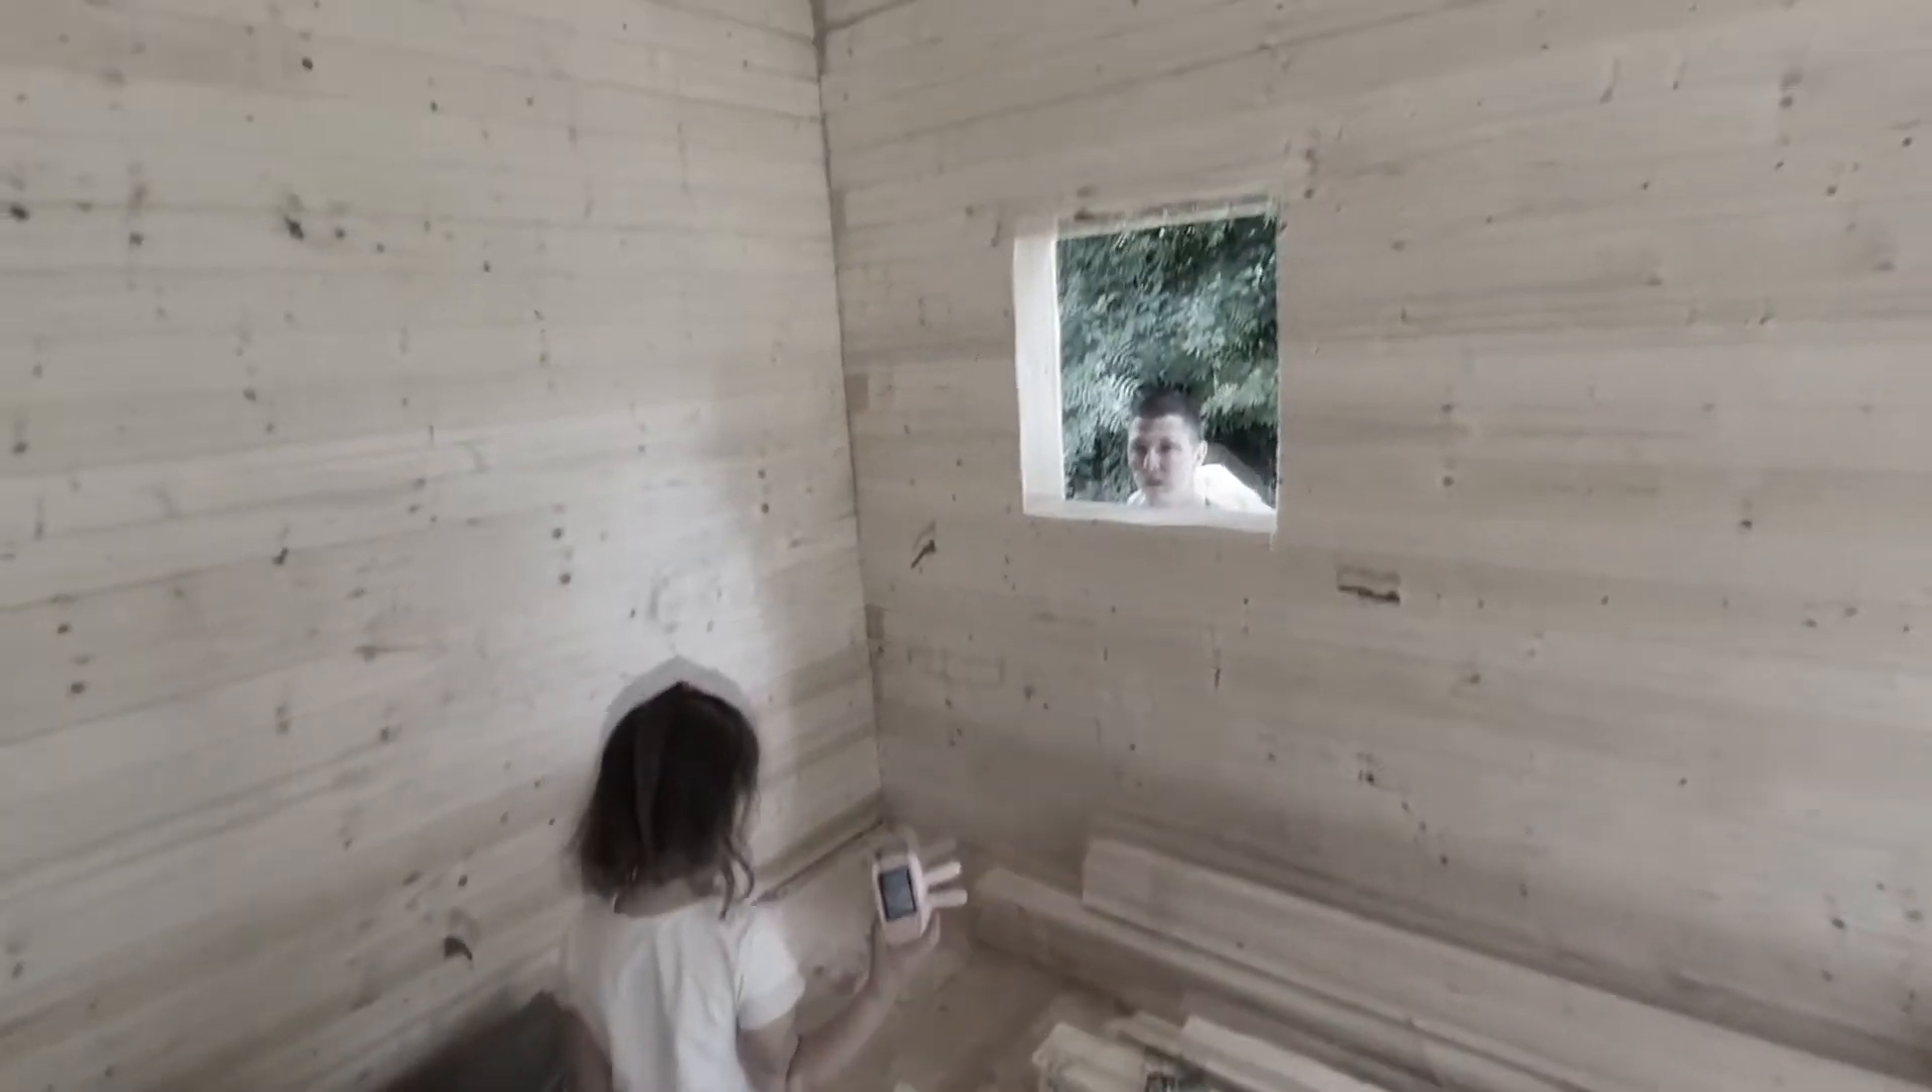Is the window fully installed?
No.